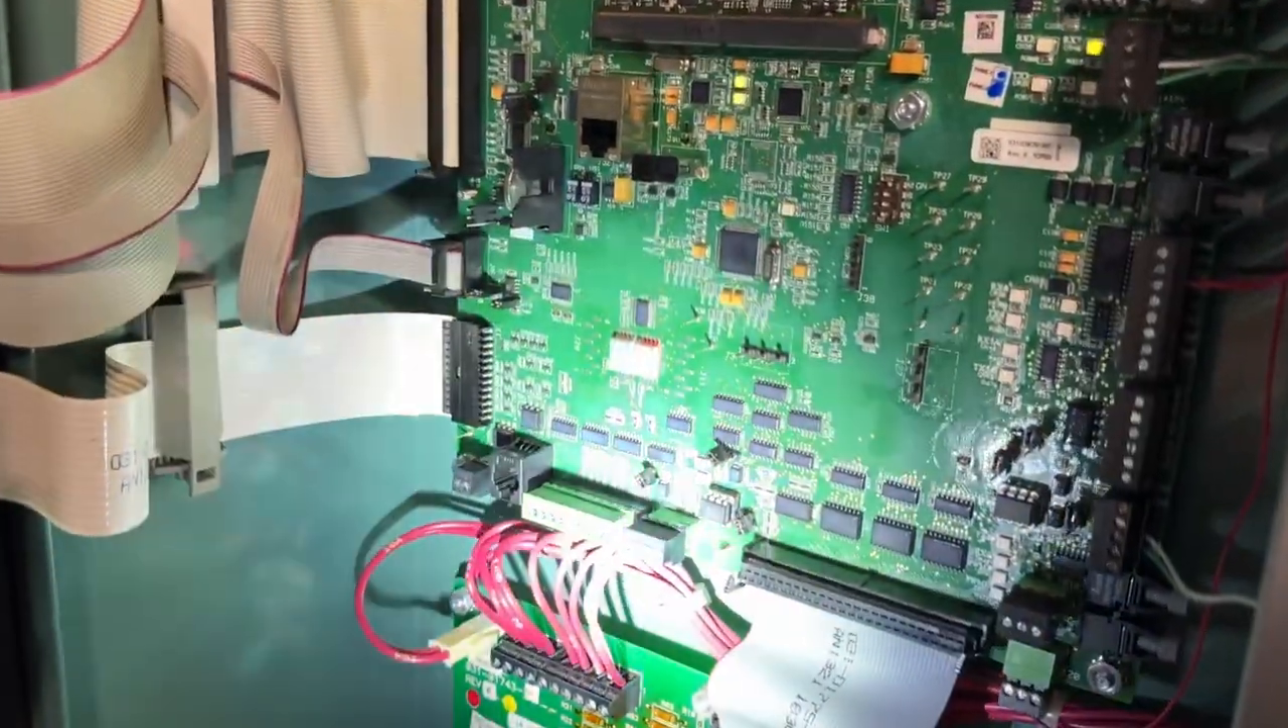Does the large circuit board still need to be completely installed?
No.